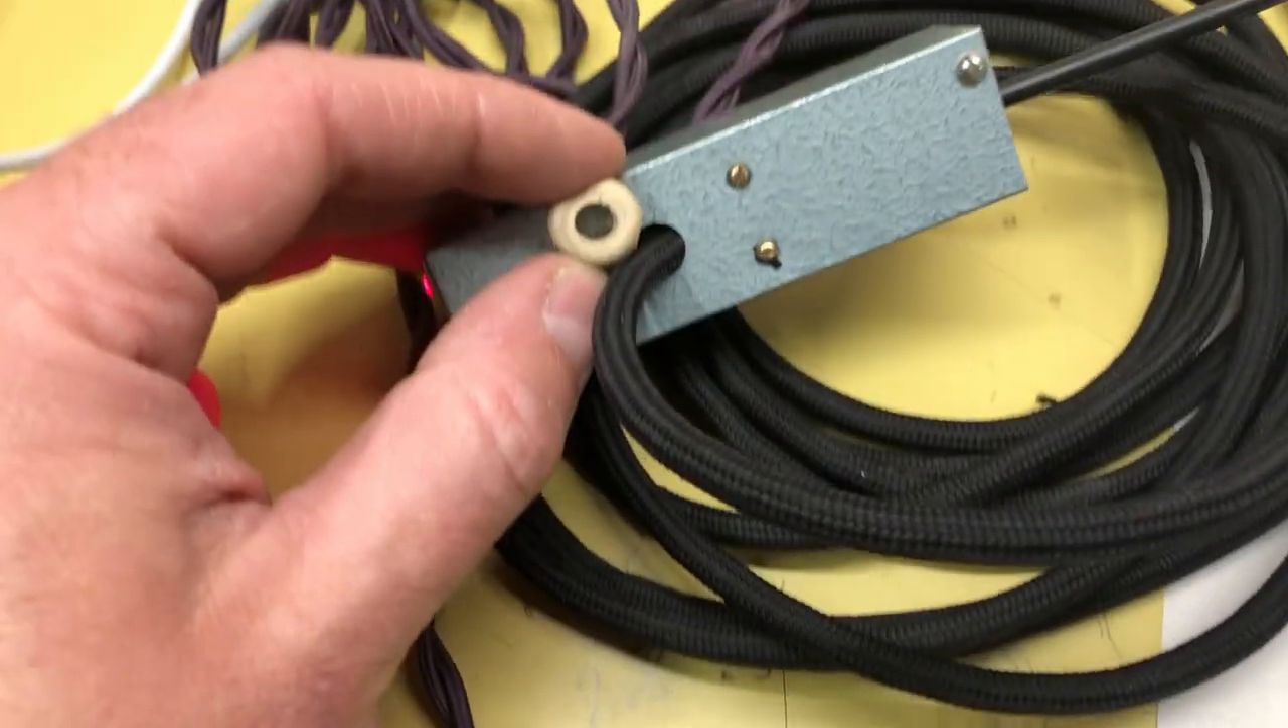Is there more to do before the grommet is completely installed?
Yes.